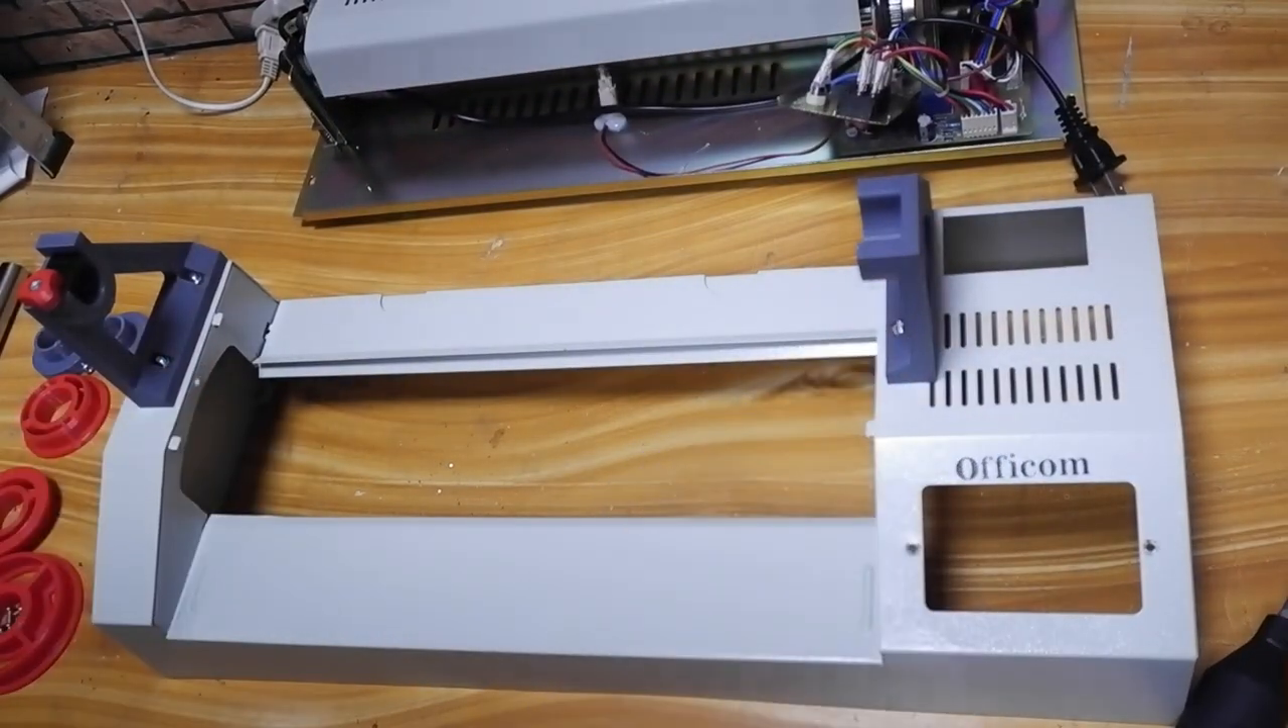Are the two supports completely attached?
Yes.